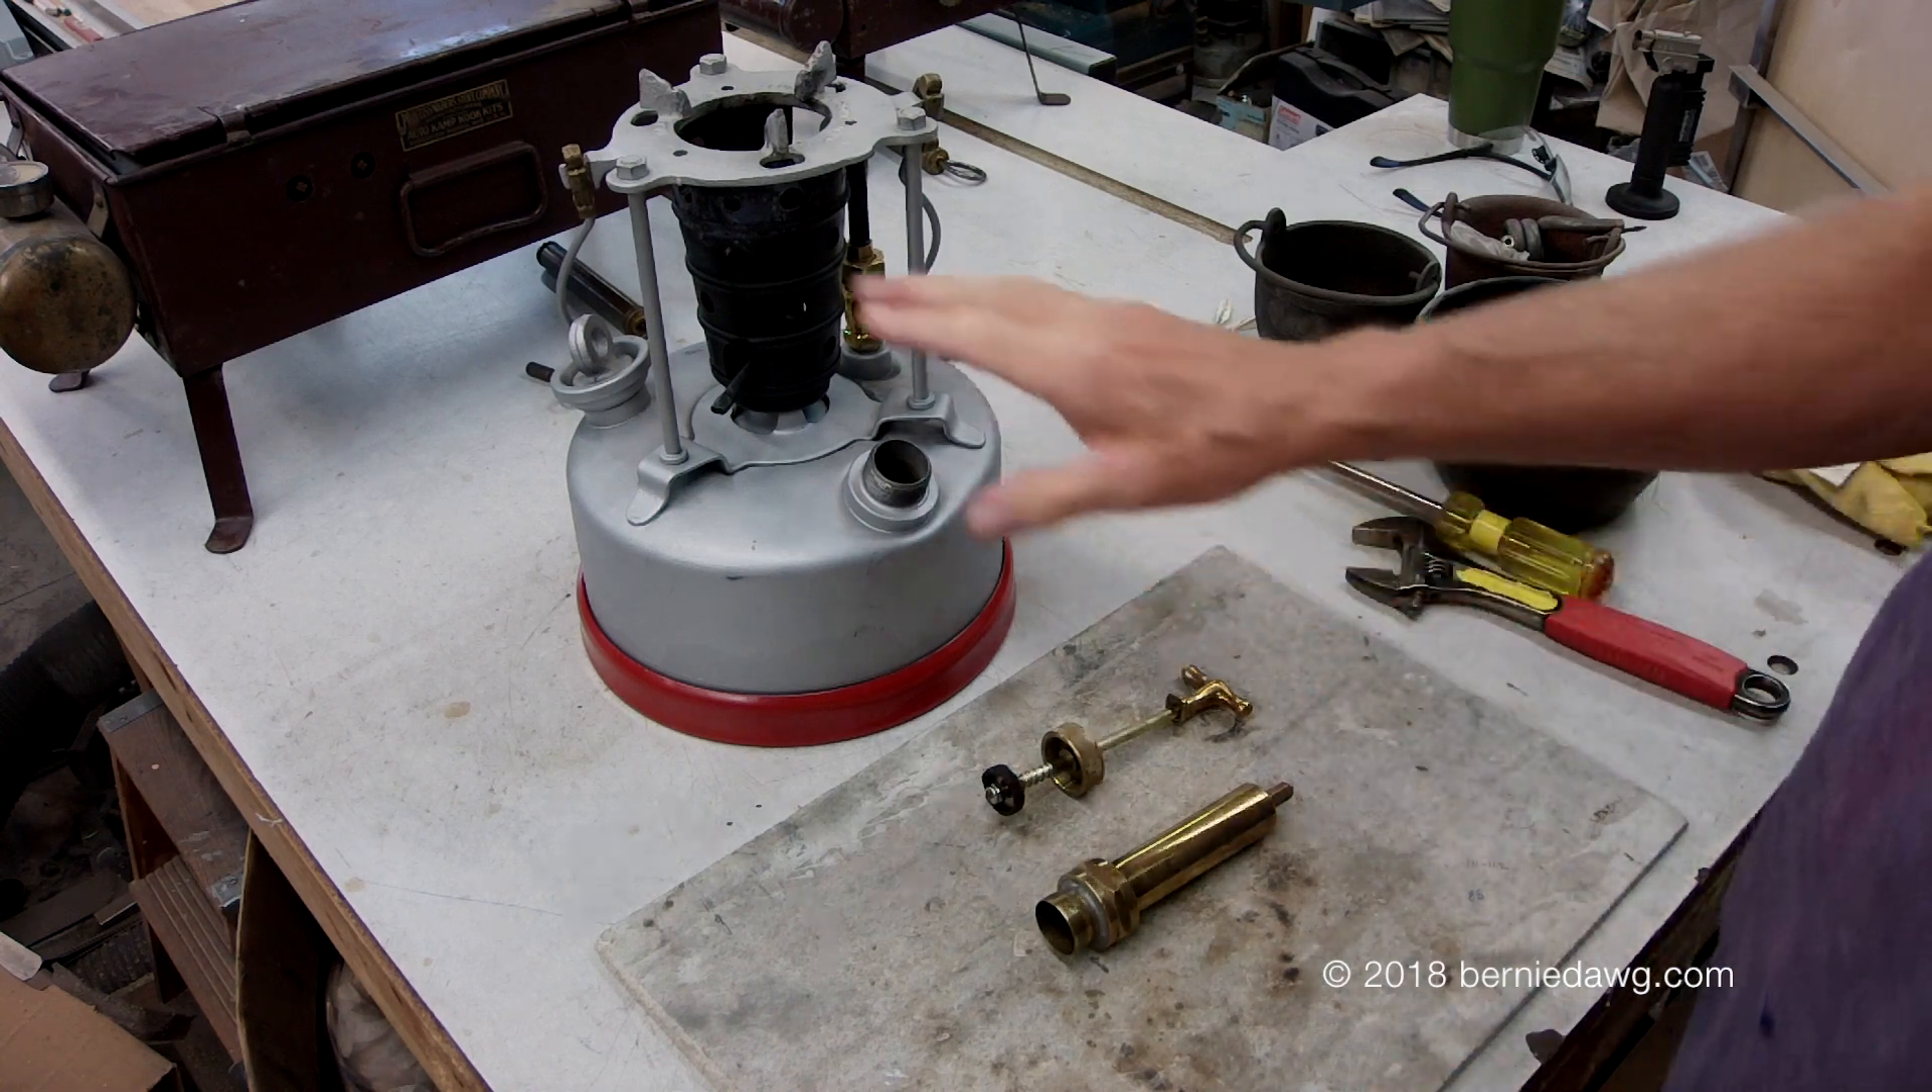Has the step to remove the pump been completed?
Yes.